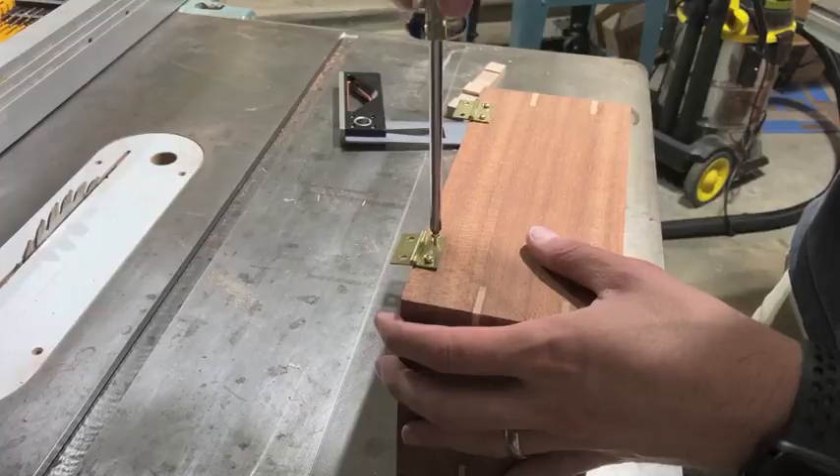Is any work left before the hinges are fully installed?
Yes.